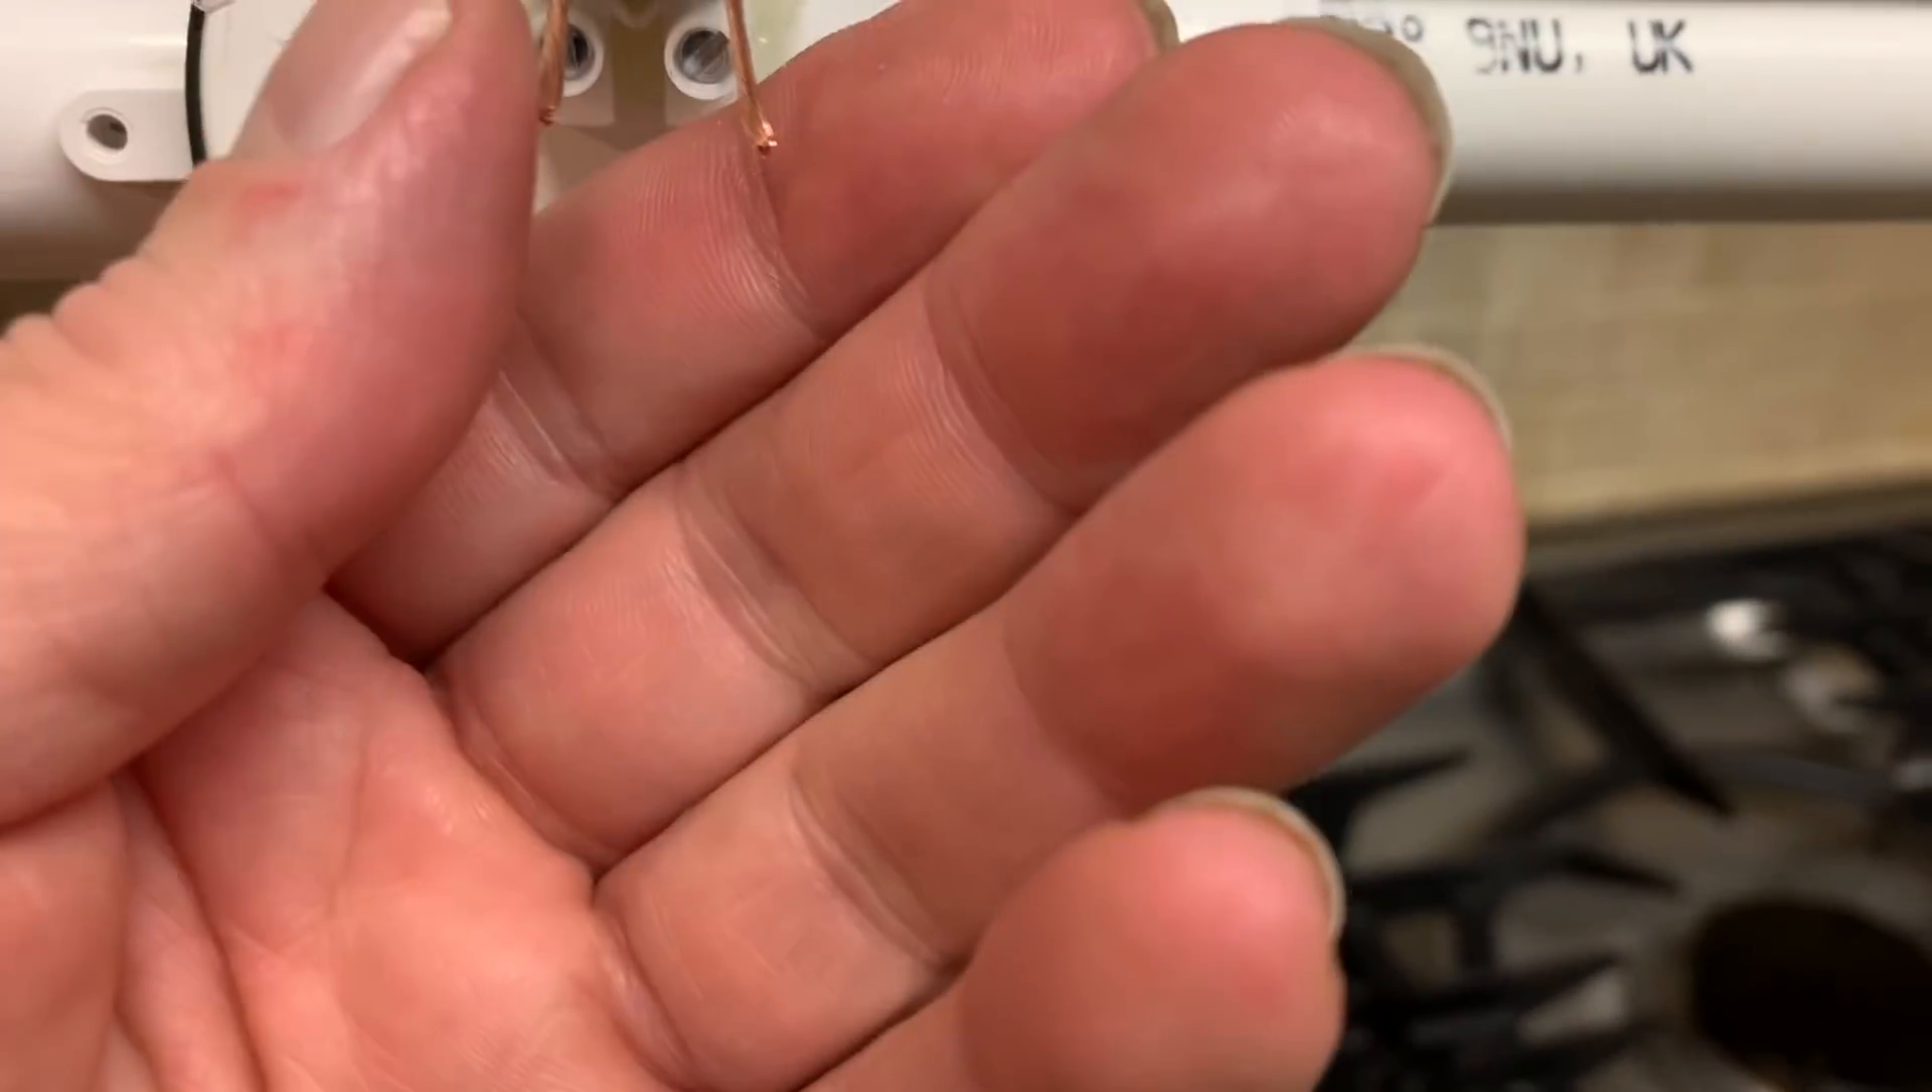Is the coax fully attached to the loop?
No.